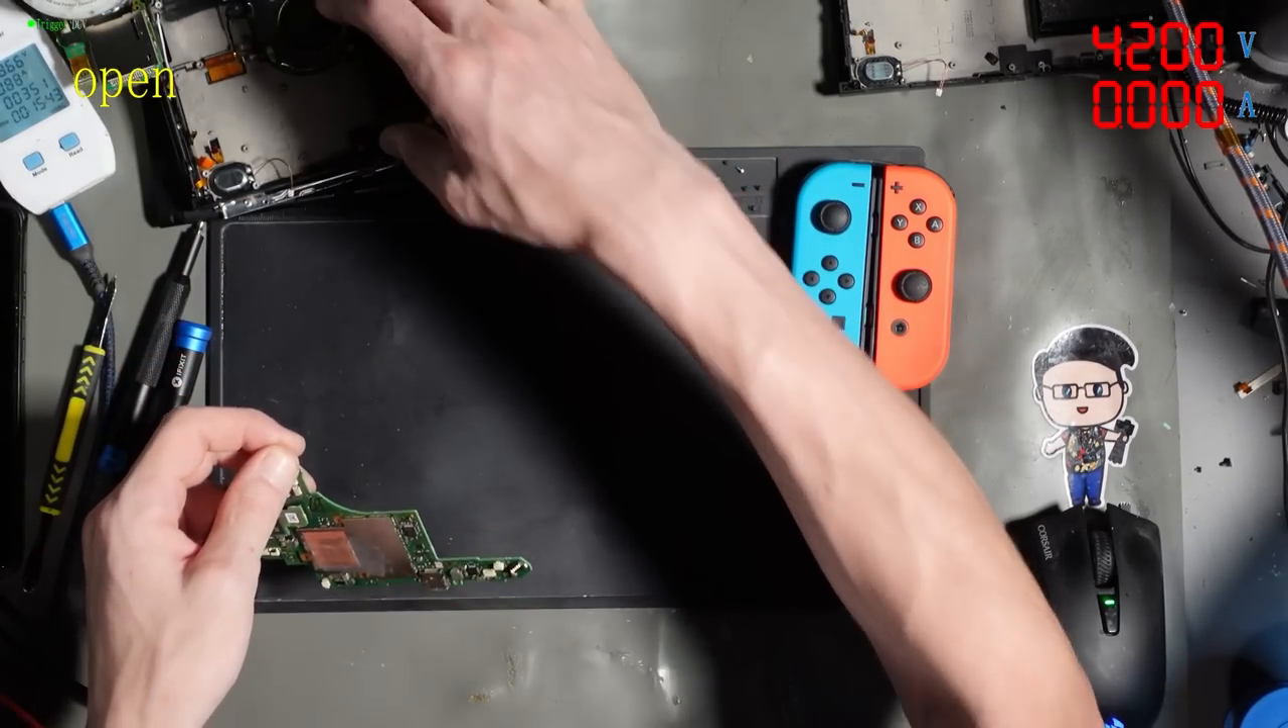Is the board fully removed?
Yes.